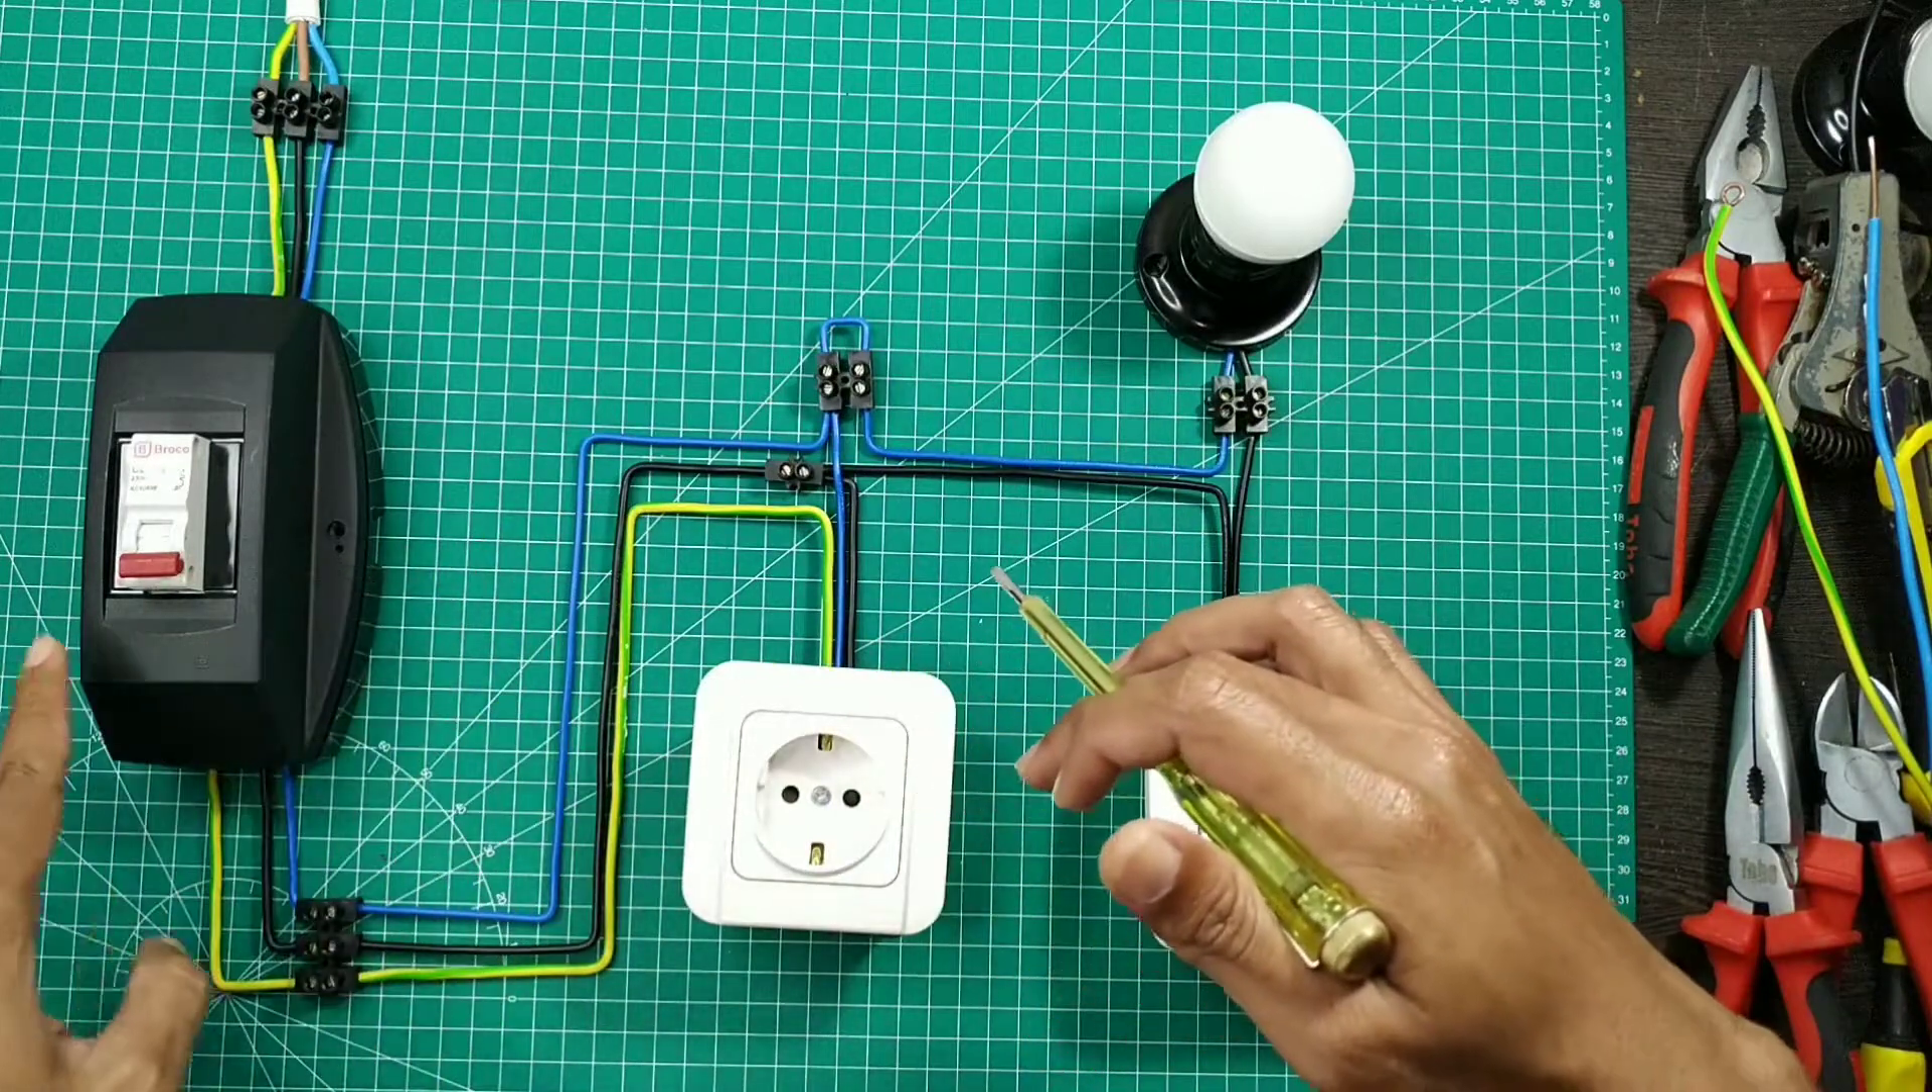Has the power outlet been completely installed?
Yes.